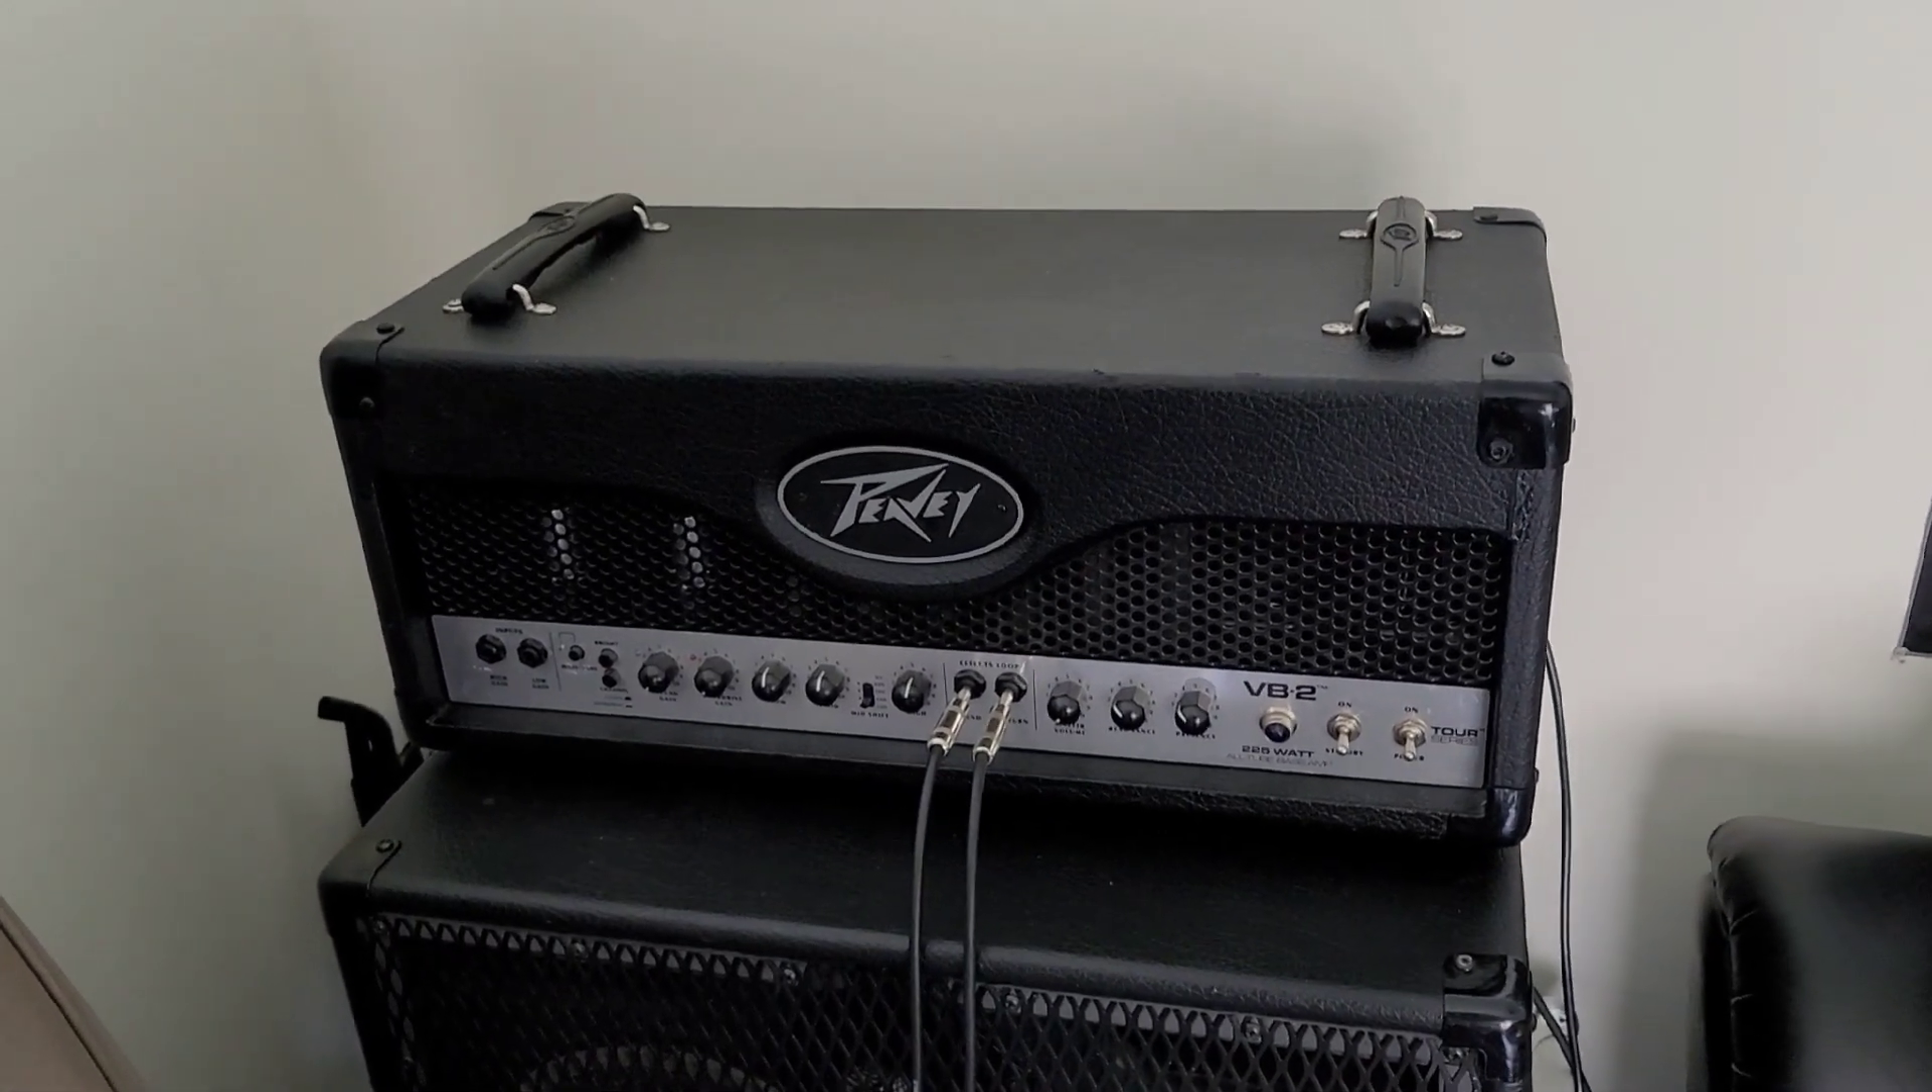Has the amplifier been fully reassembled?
Yes.